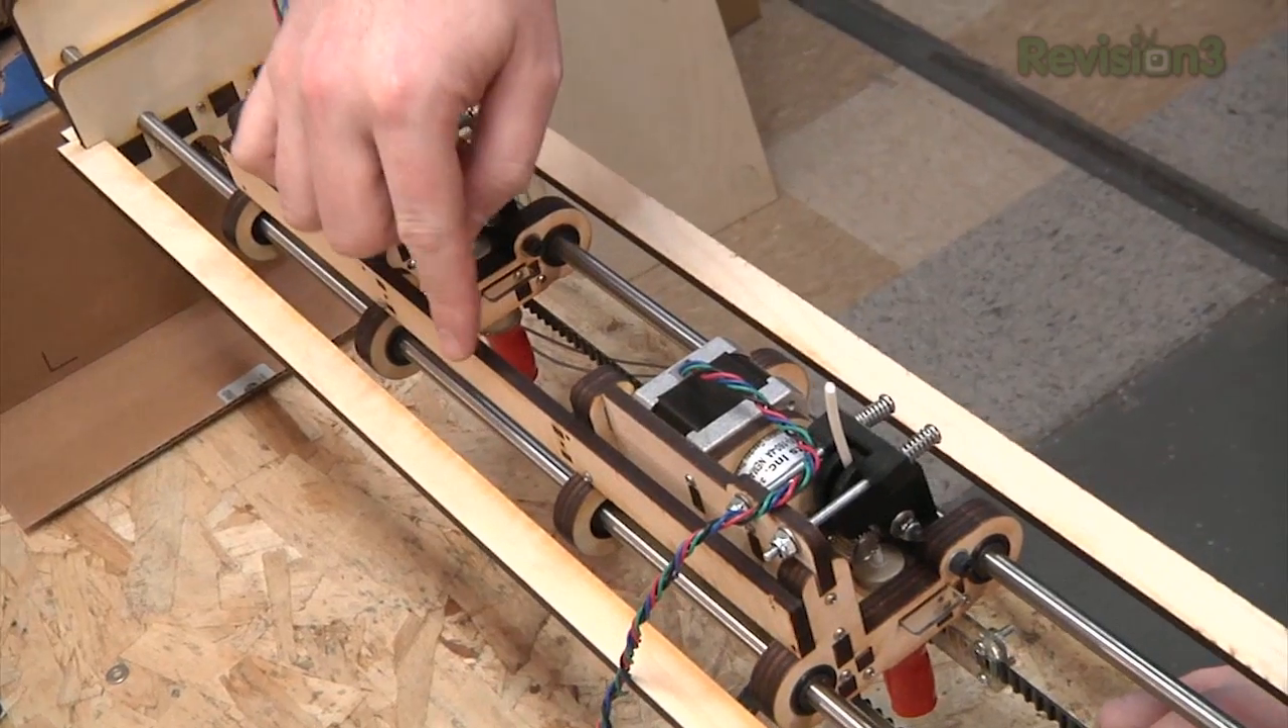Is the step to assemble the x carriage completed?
Yes.